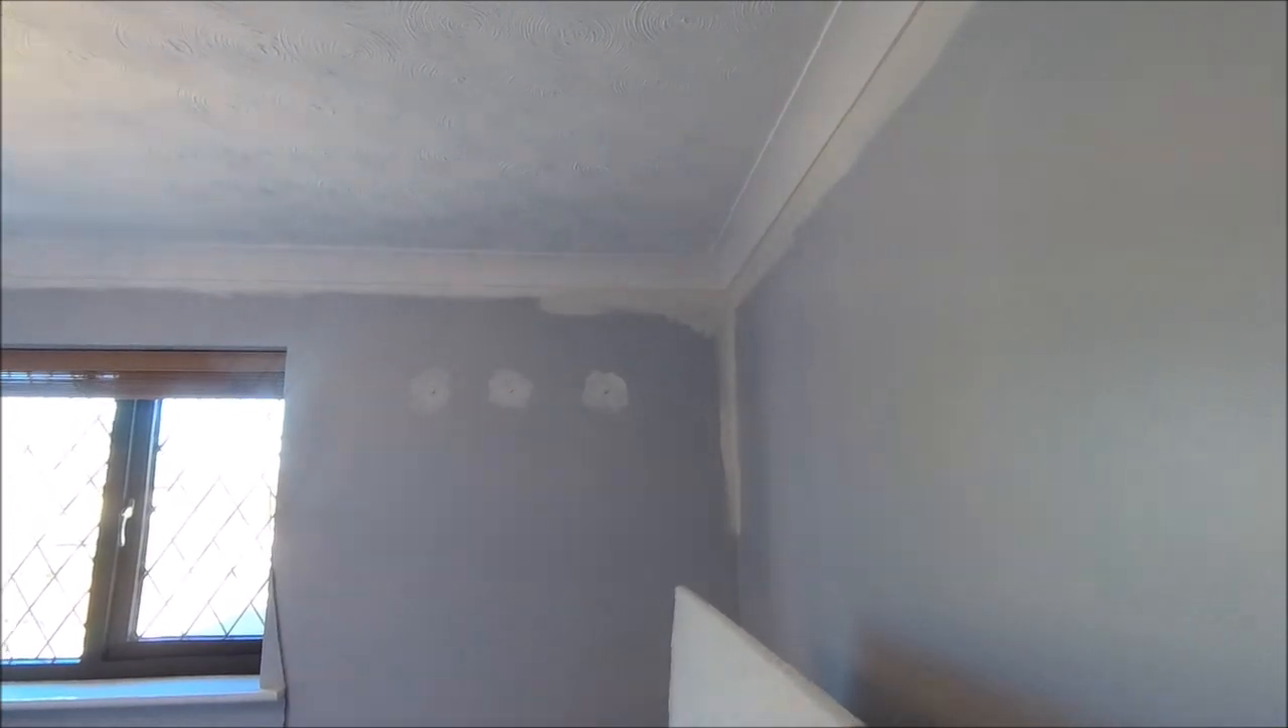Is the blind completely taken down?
No.